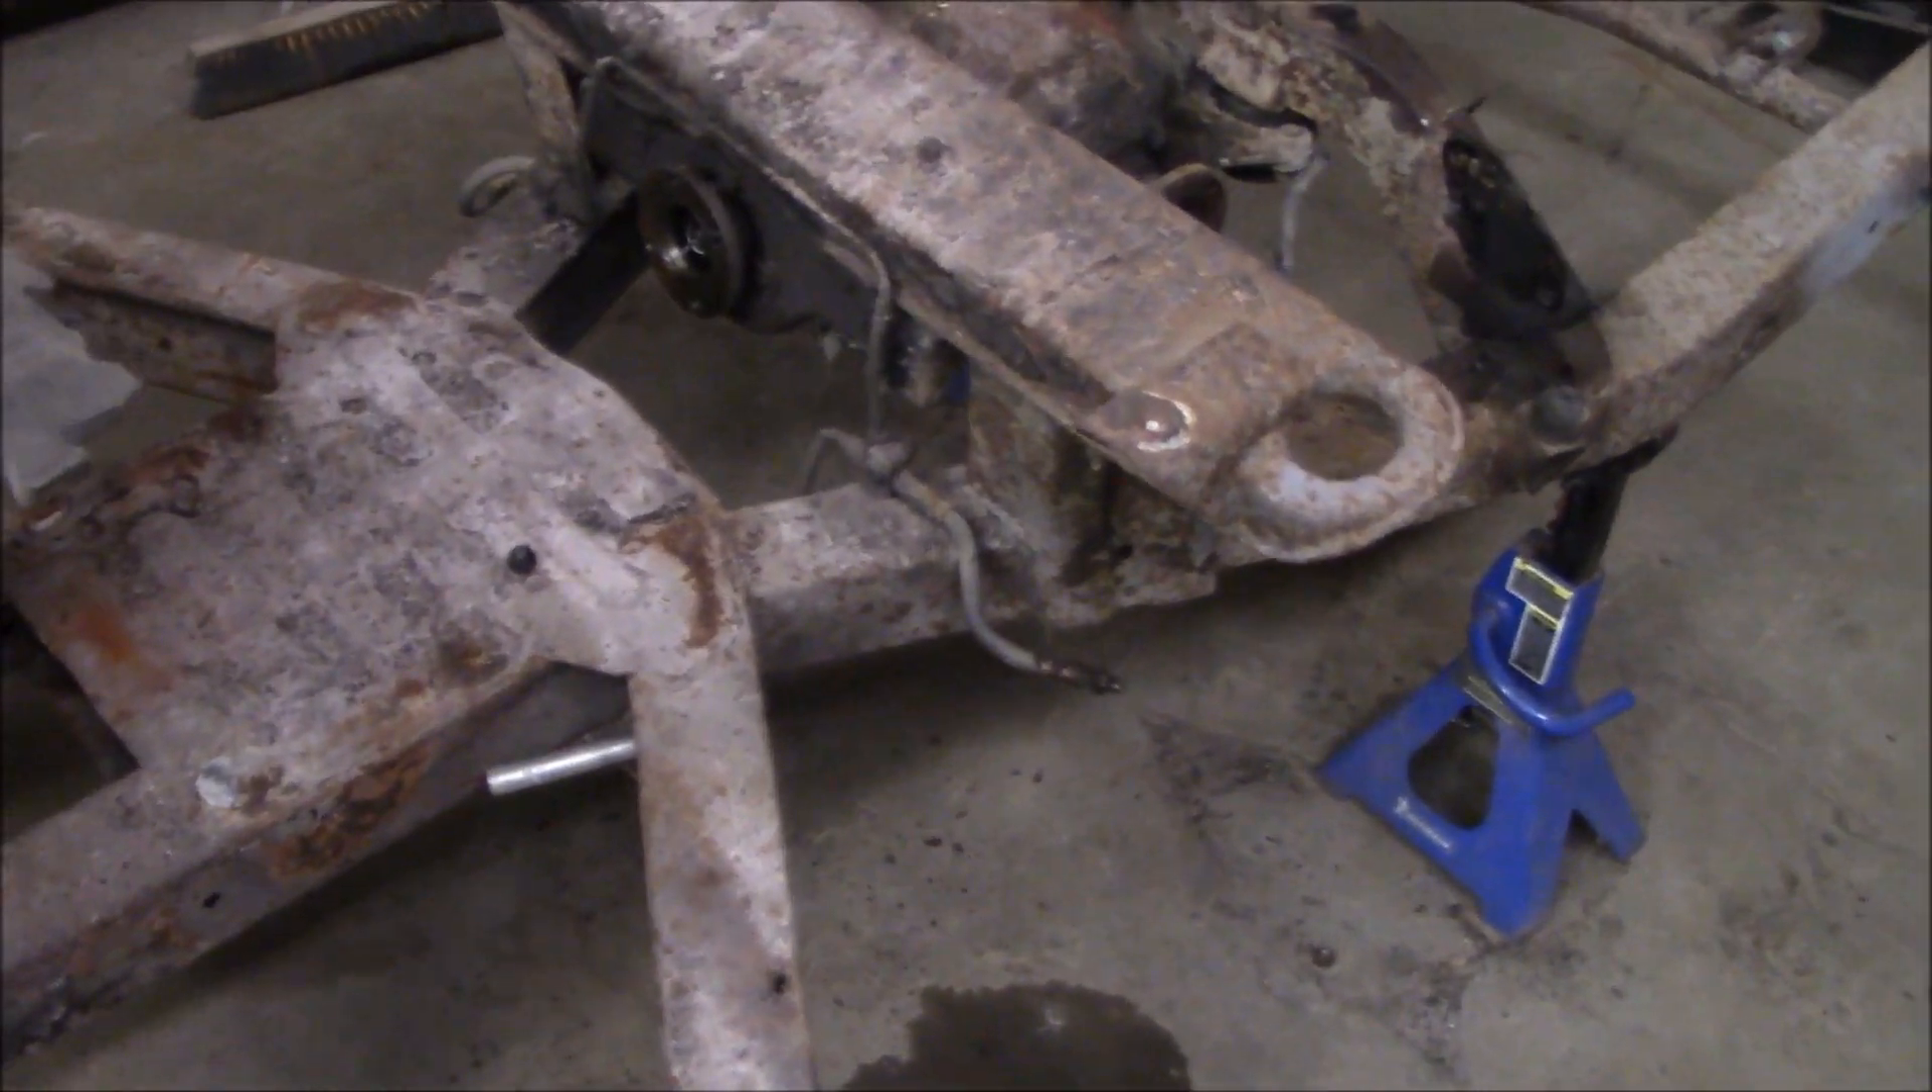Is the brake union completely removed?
No.